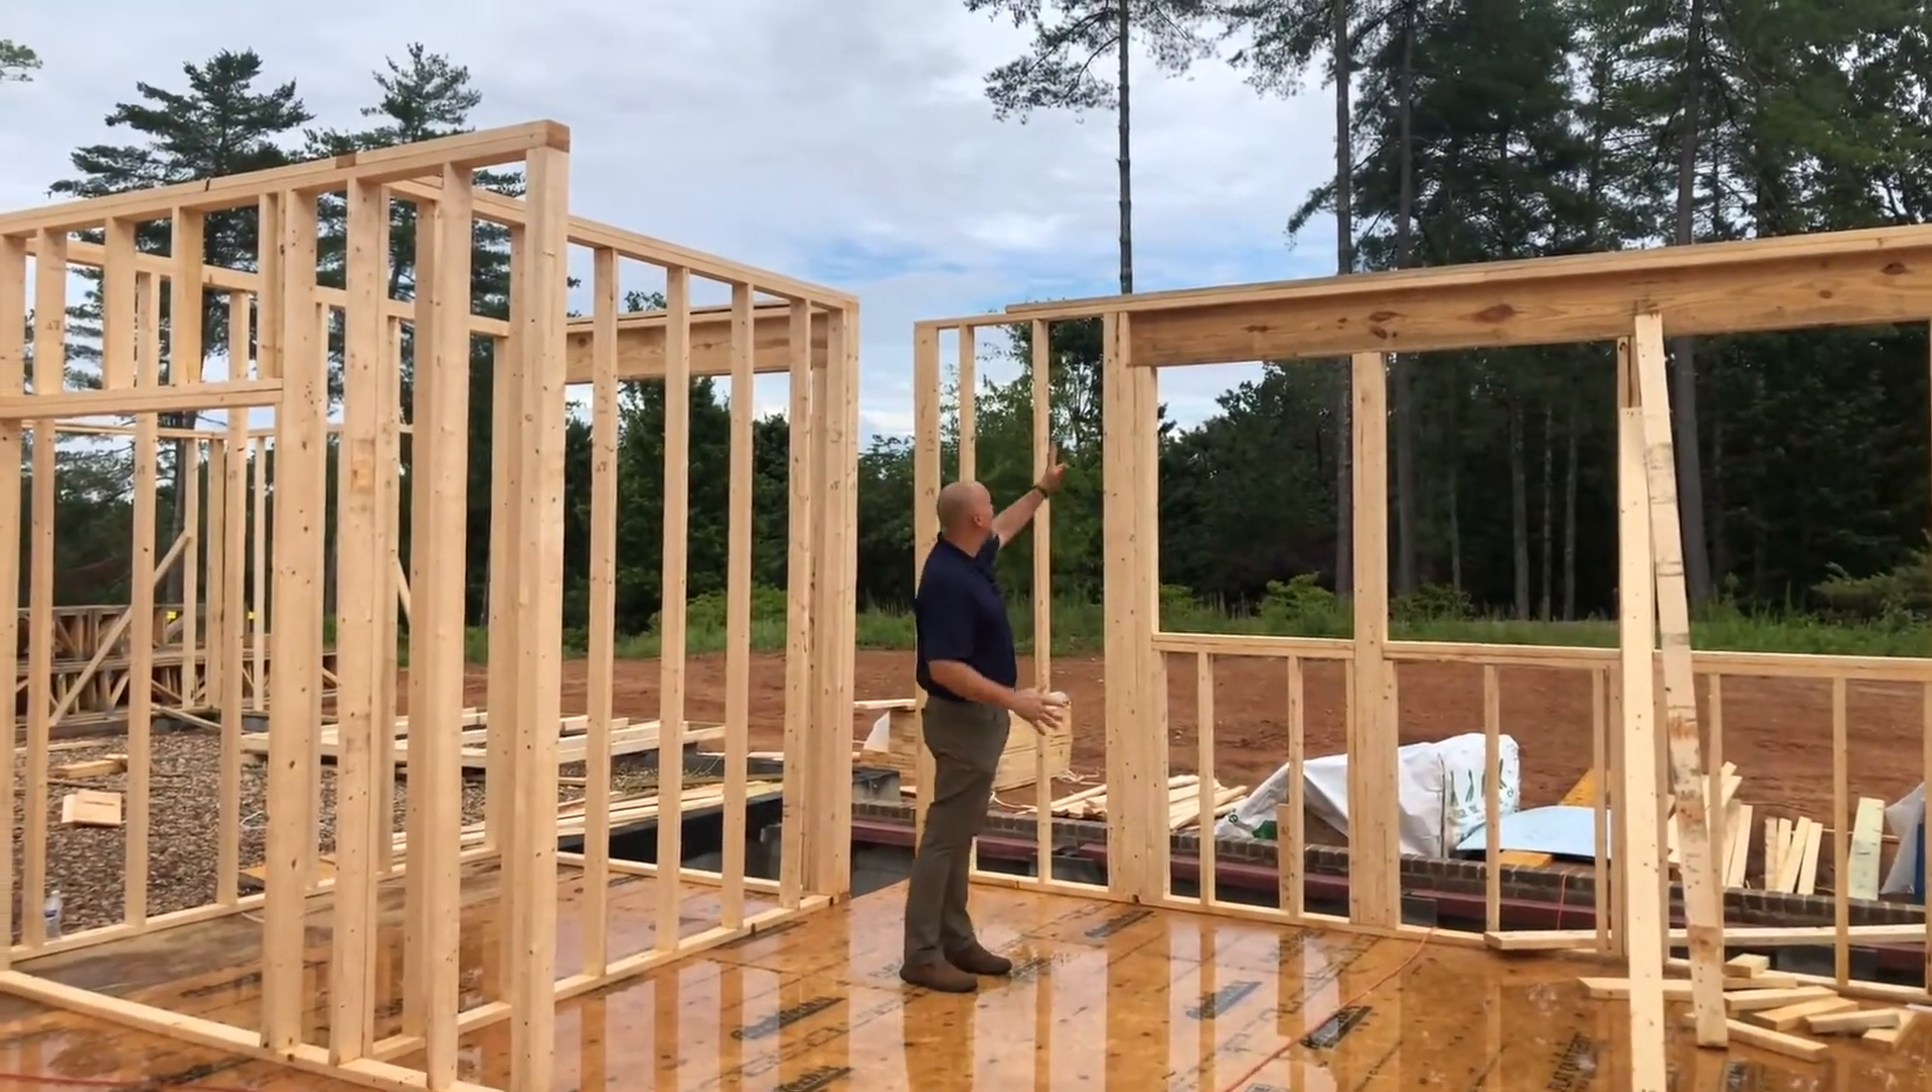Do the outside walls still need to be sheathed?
Yes.